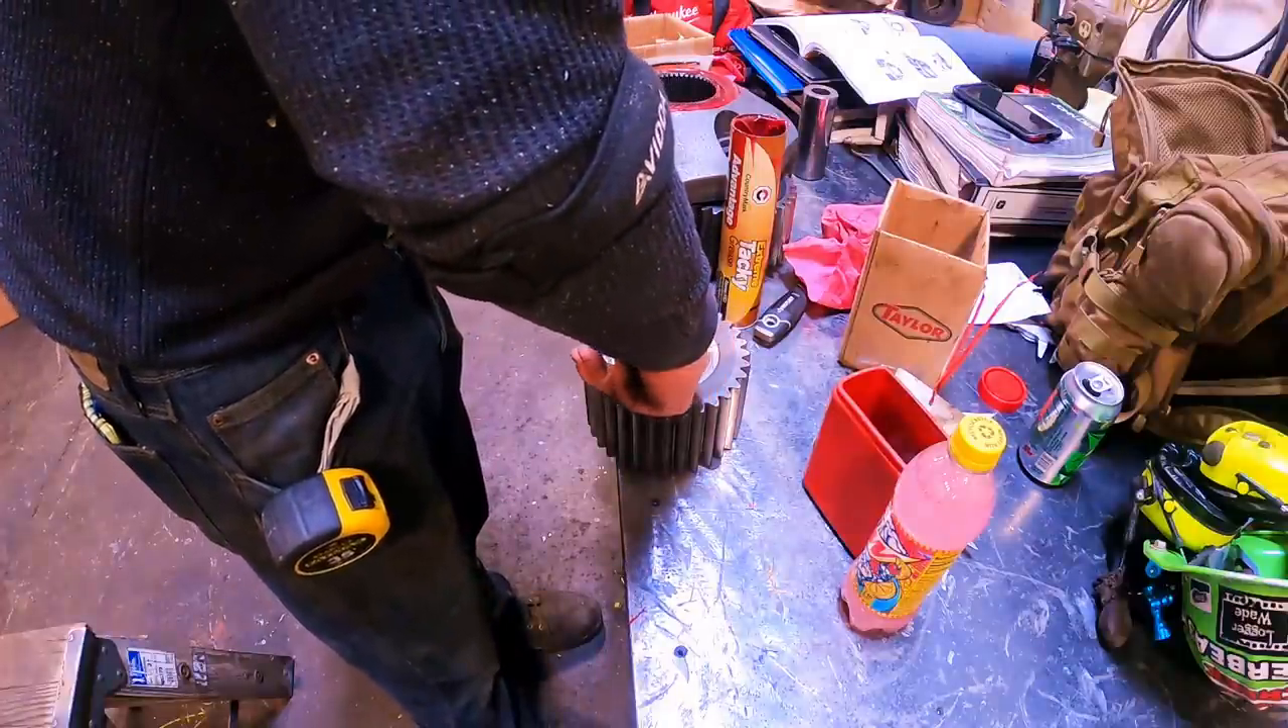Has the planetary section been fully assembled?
No.